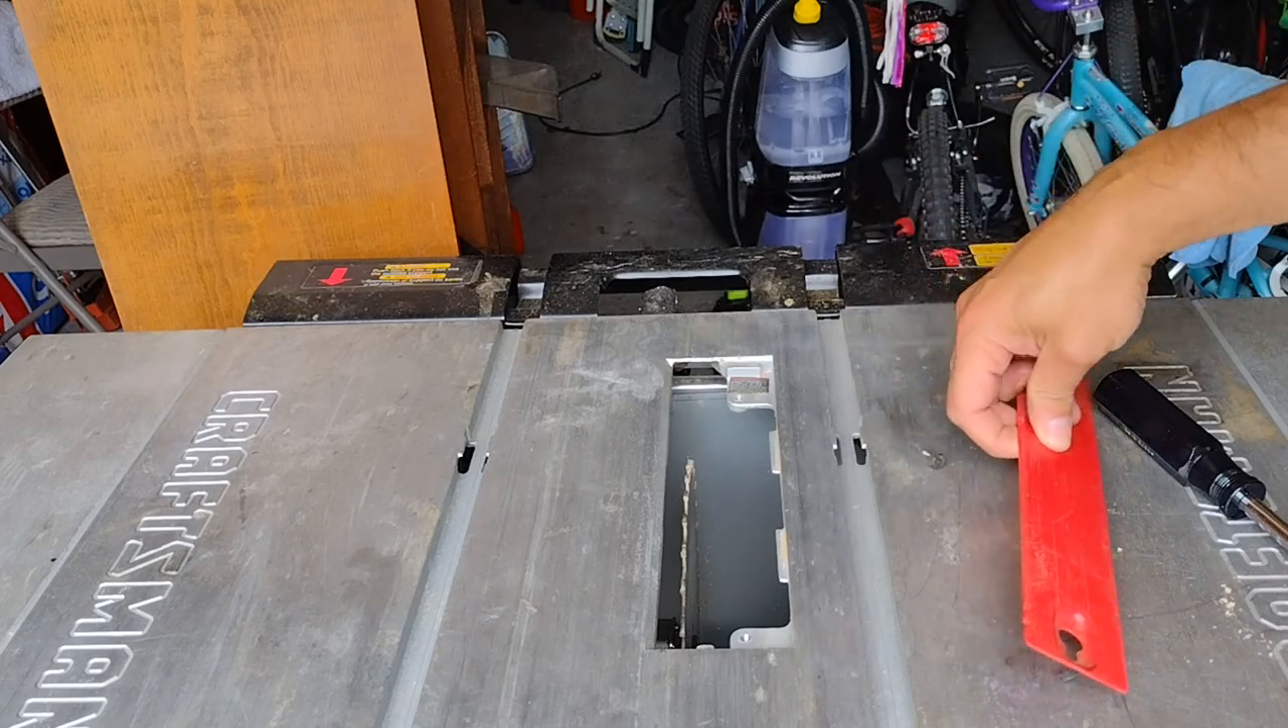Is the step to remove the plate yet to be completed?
No.